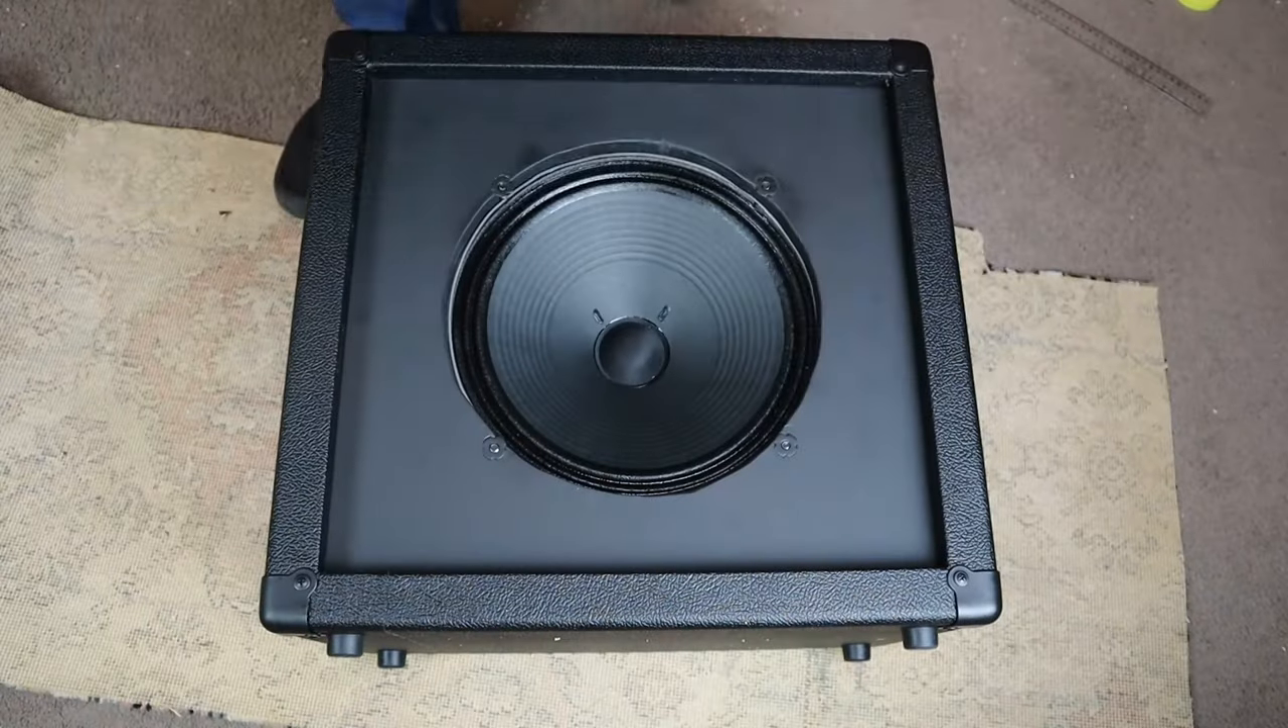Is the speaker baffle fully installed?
Yes.